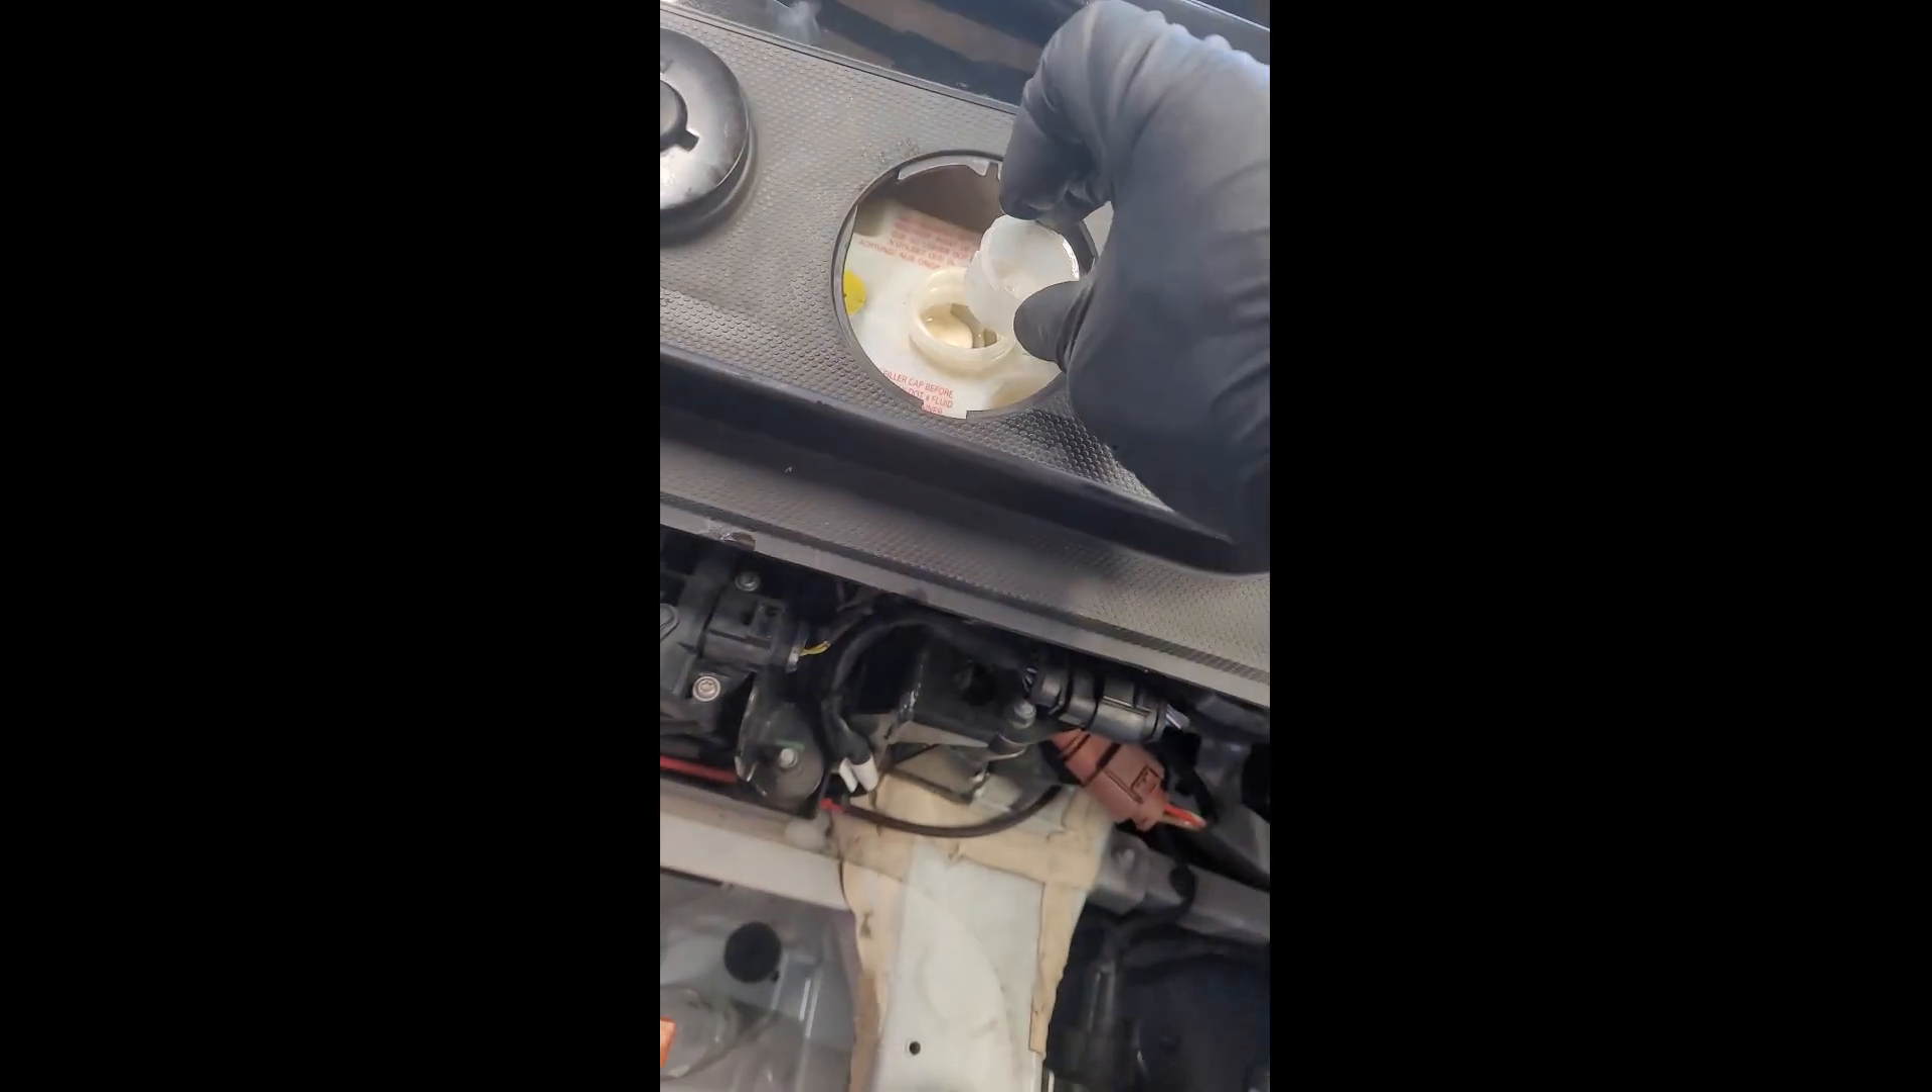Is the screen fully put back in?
No.